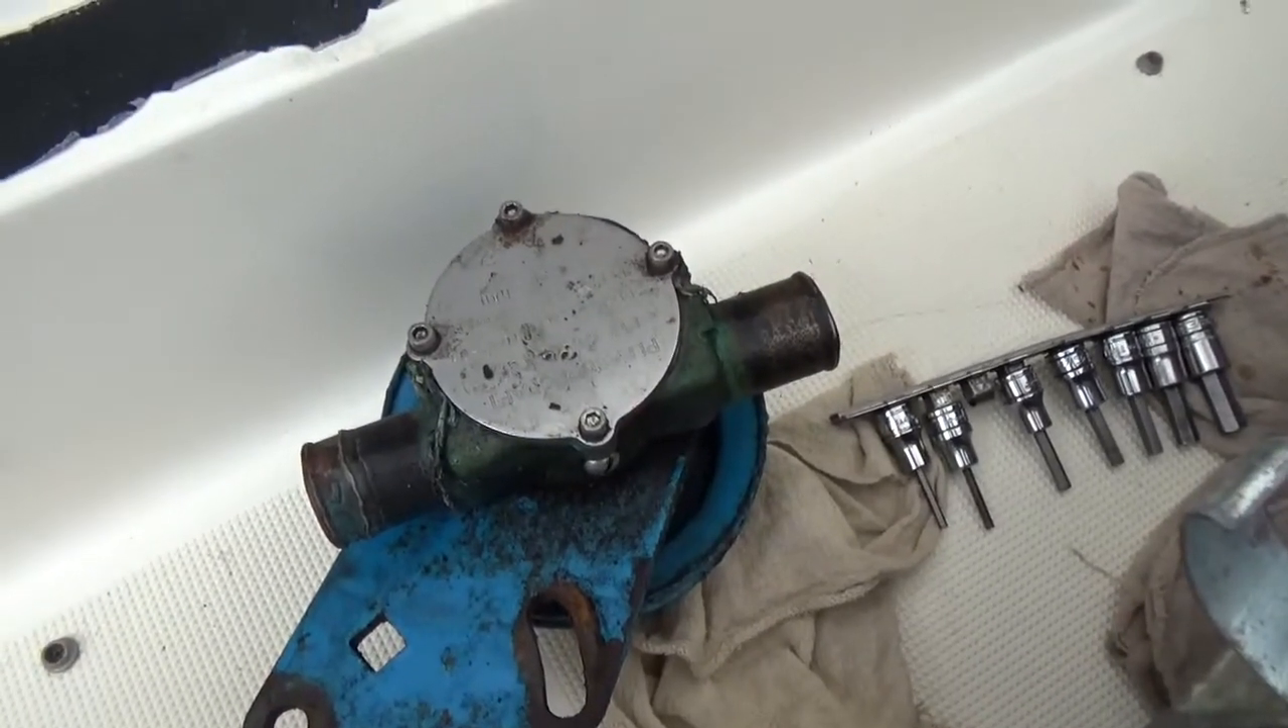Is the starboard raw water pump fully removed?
Yes.